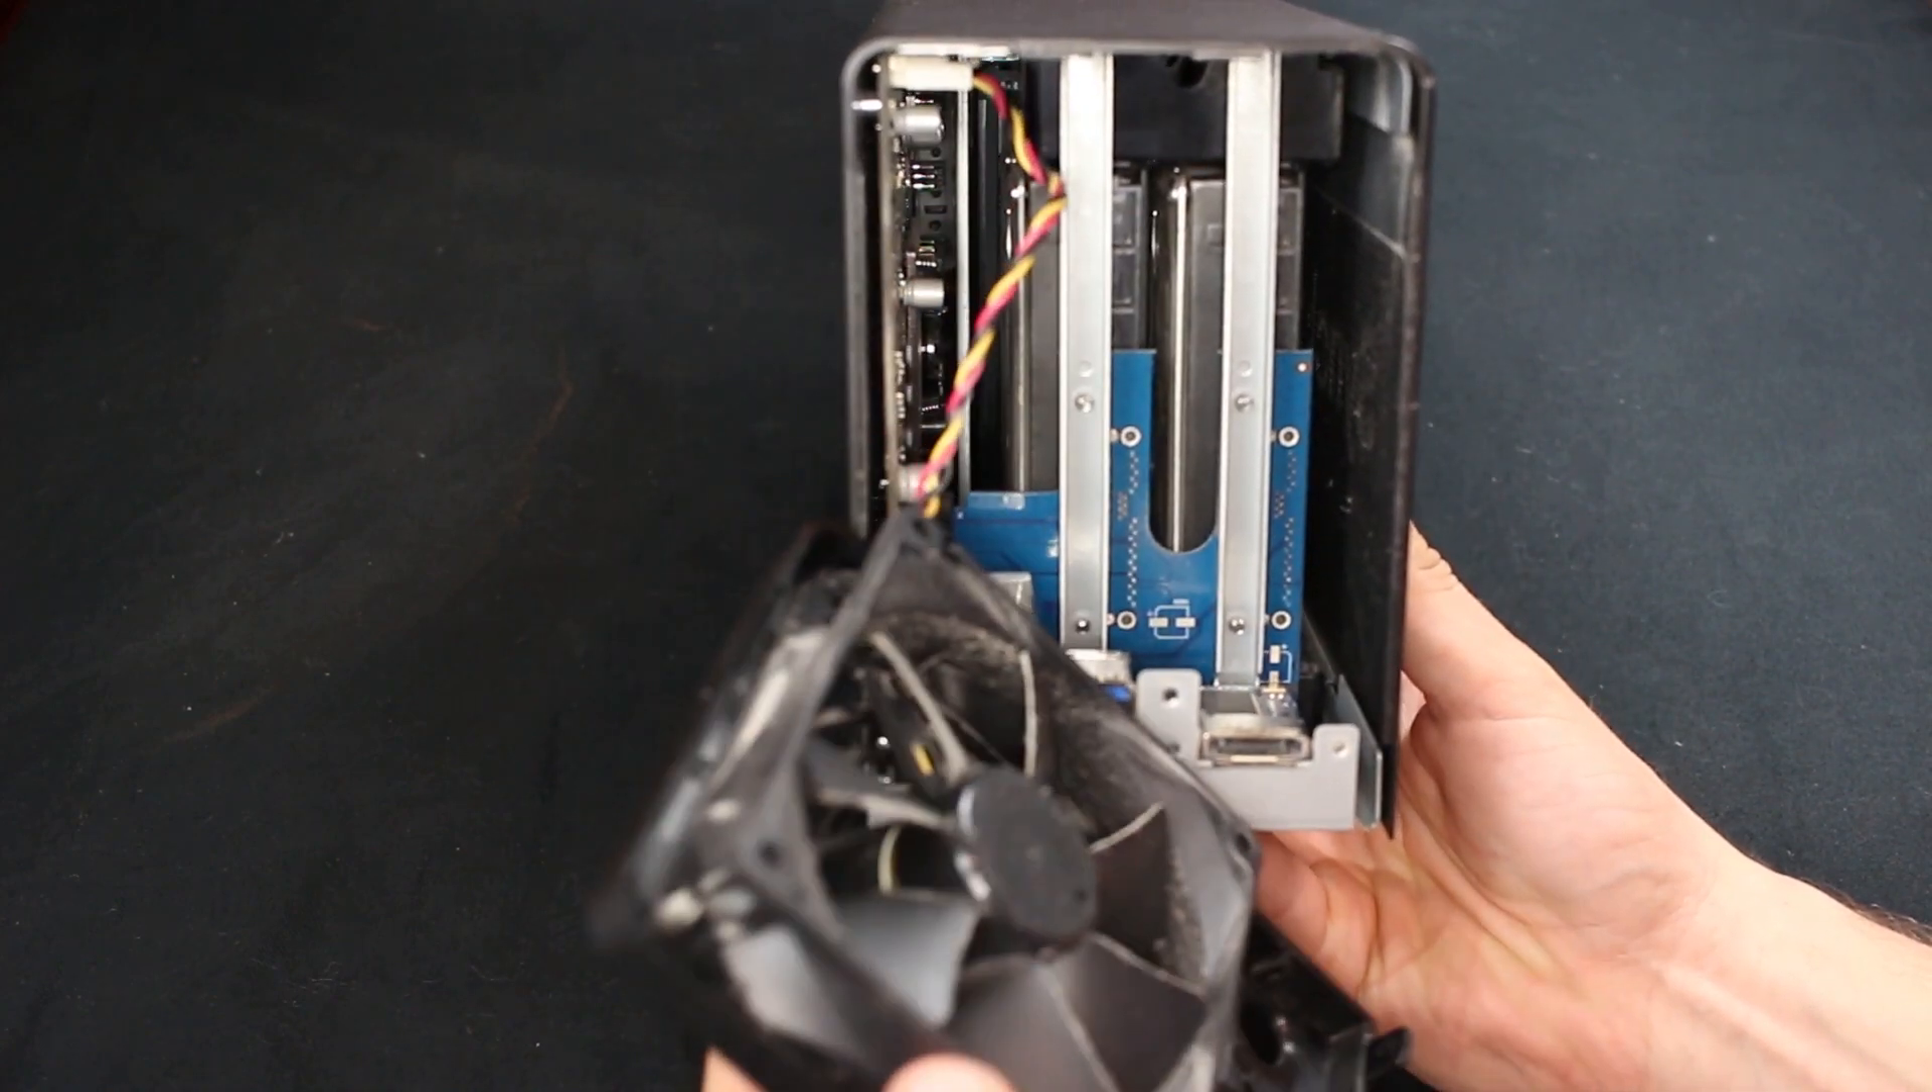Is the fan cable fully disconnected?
No.